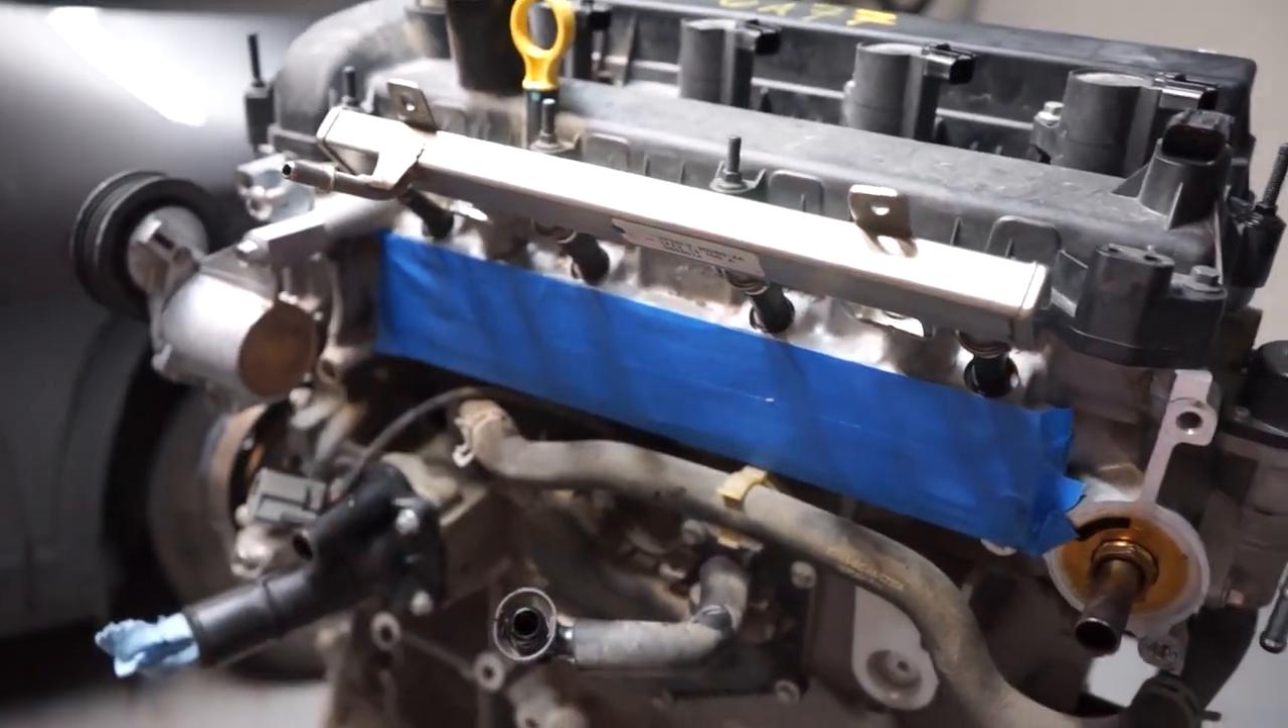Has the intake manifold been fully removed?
Yes.